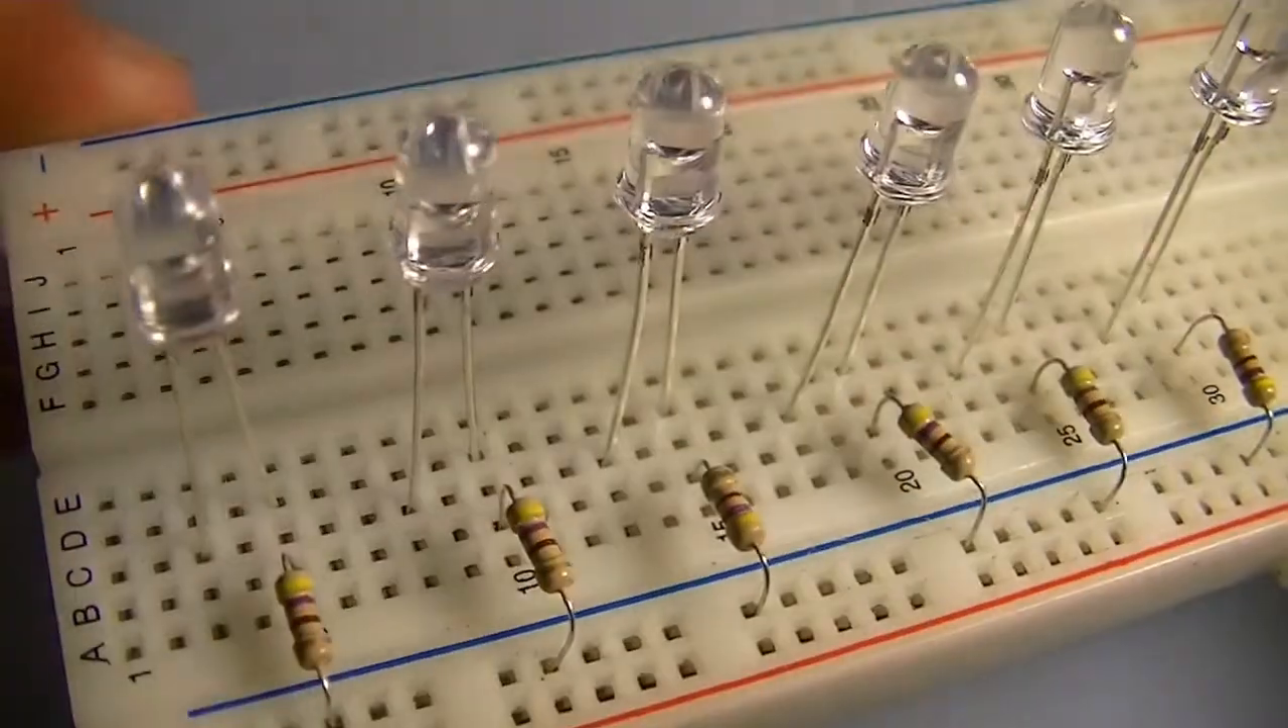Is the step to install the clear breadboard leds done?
Yes.